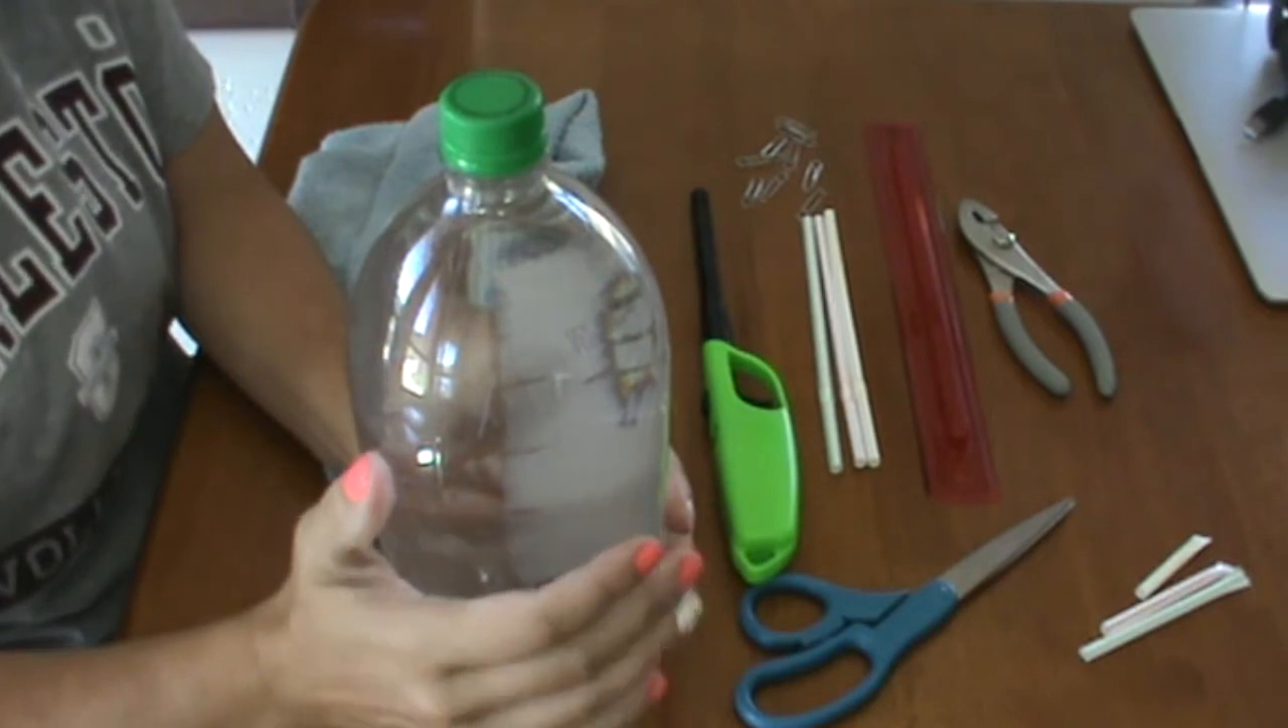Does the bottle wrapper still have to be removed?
No.